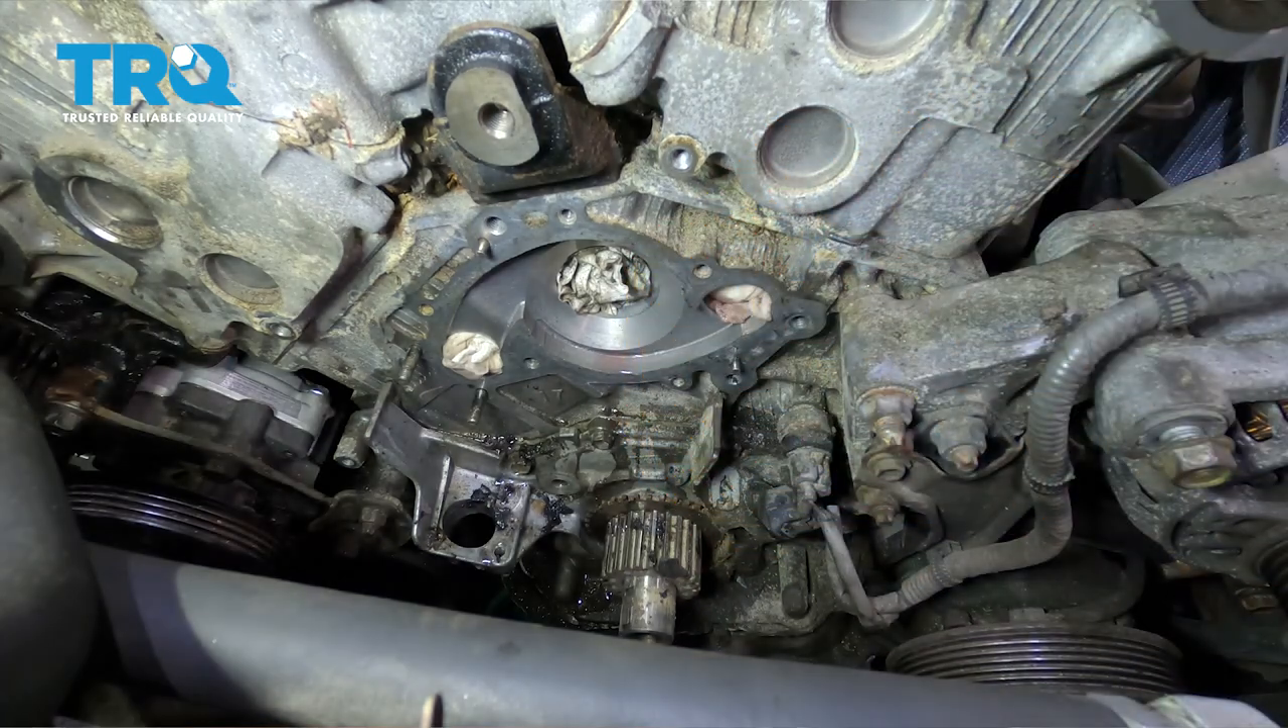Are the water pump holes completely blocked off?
Yes.